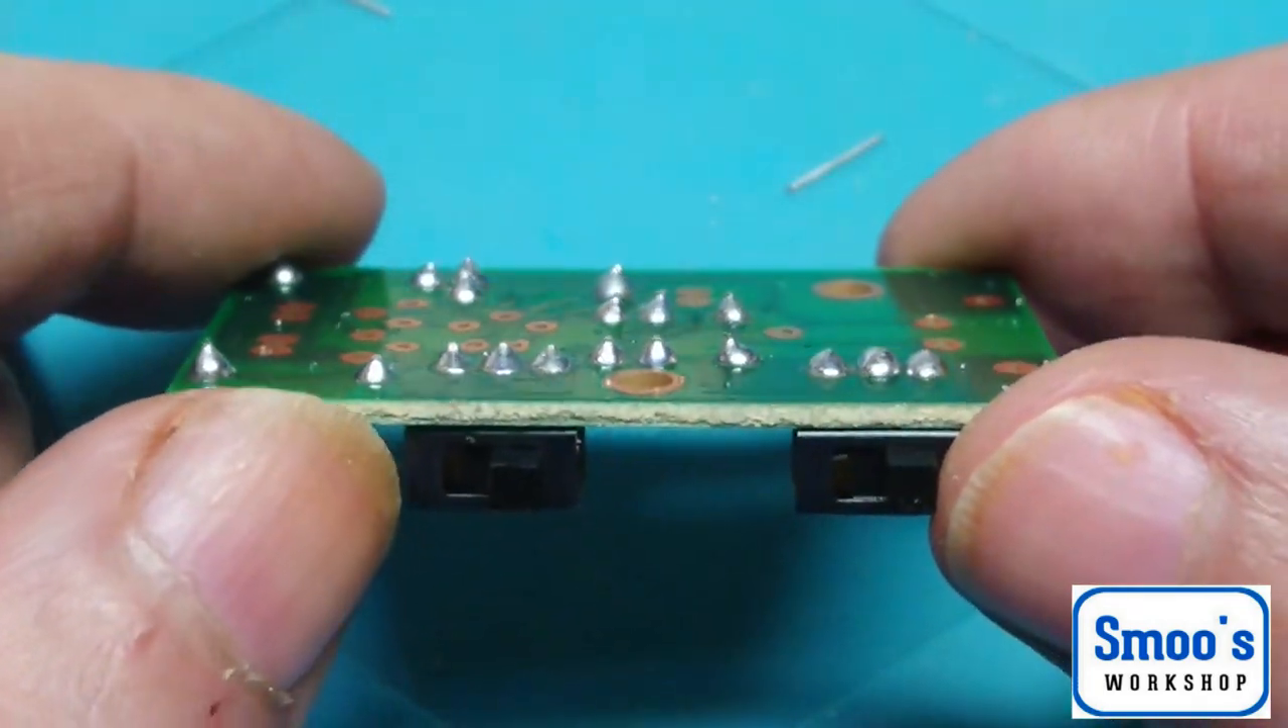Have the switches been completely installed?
Yes.